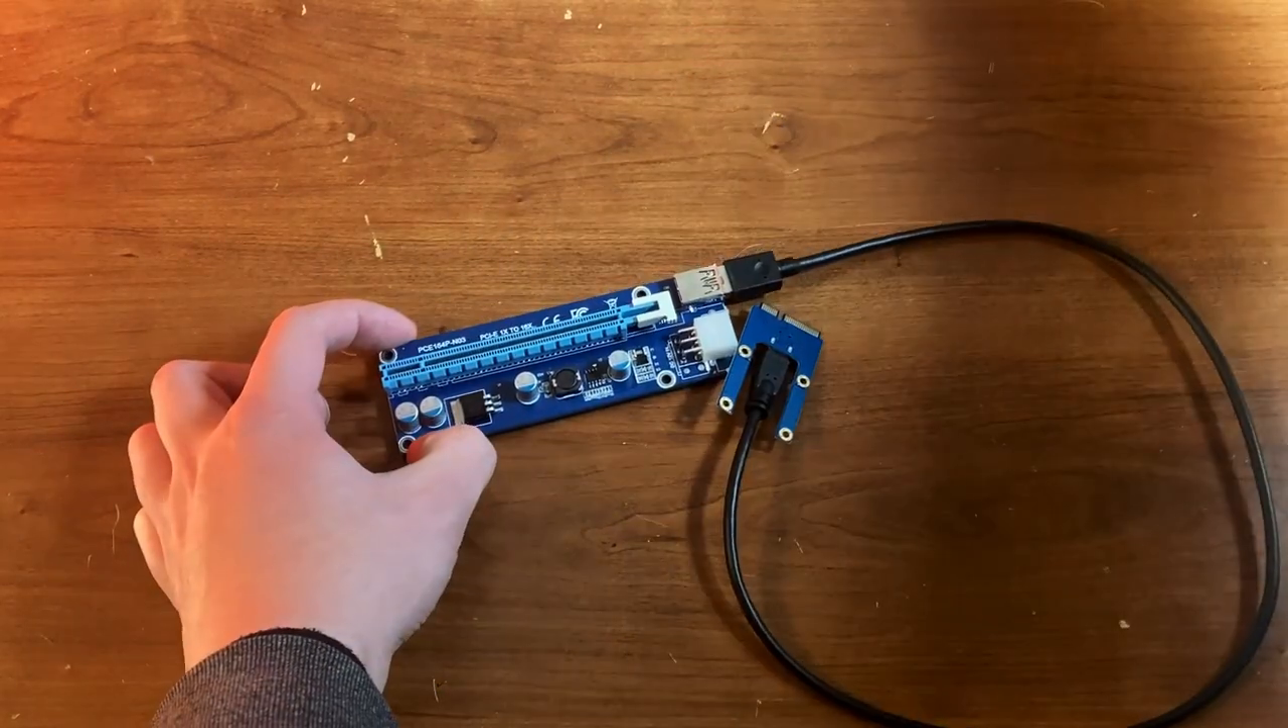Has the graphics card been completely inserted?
No.